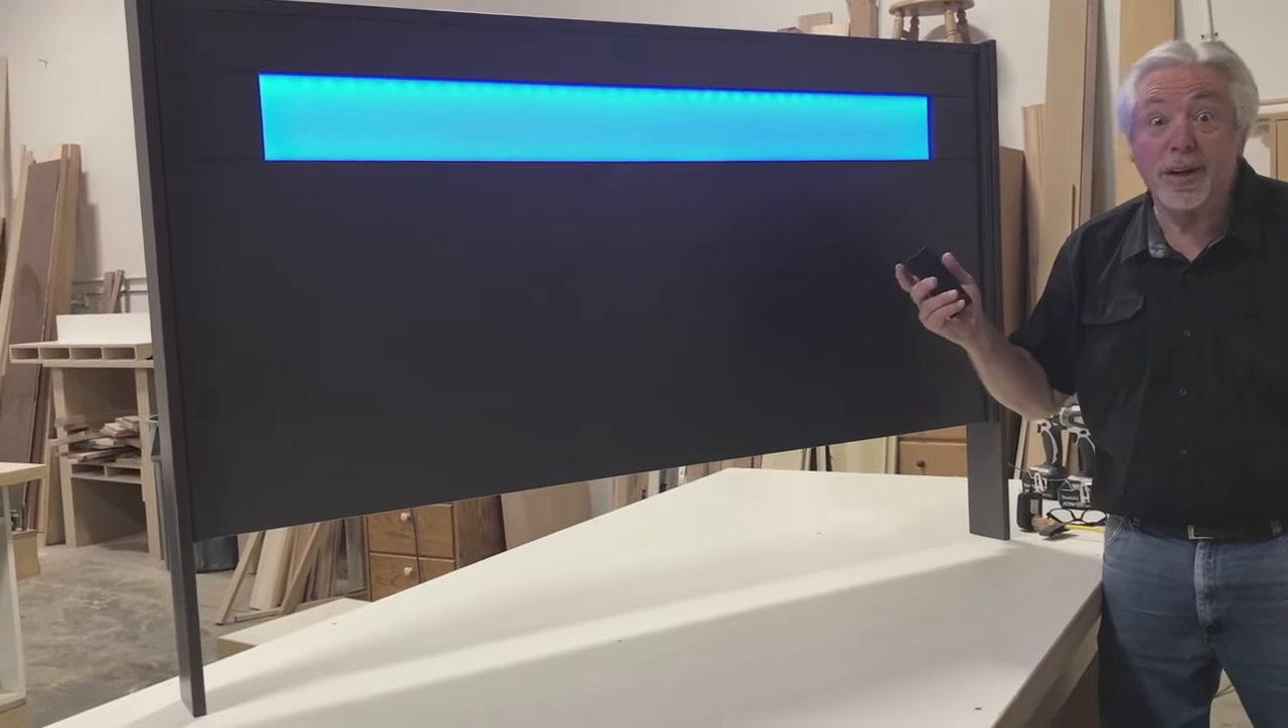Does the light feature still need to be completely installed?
No.